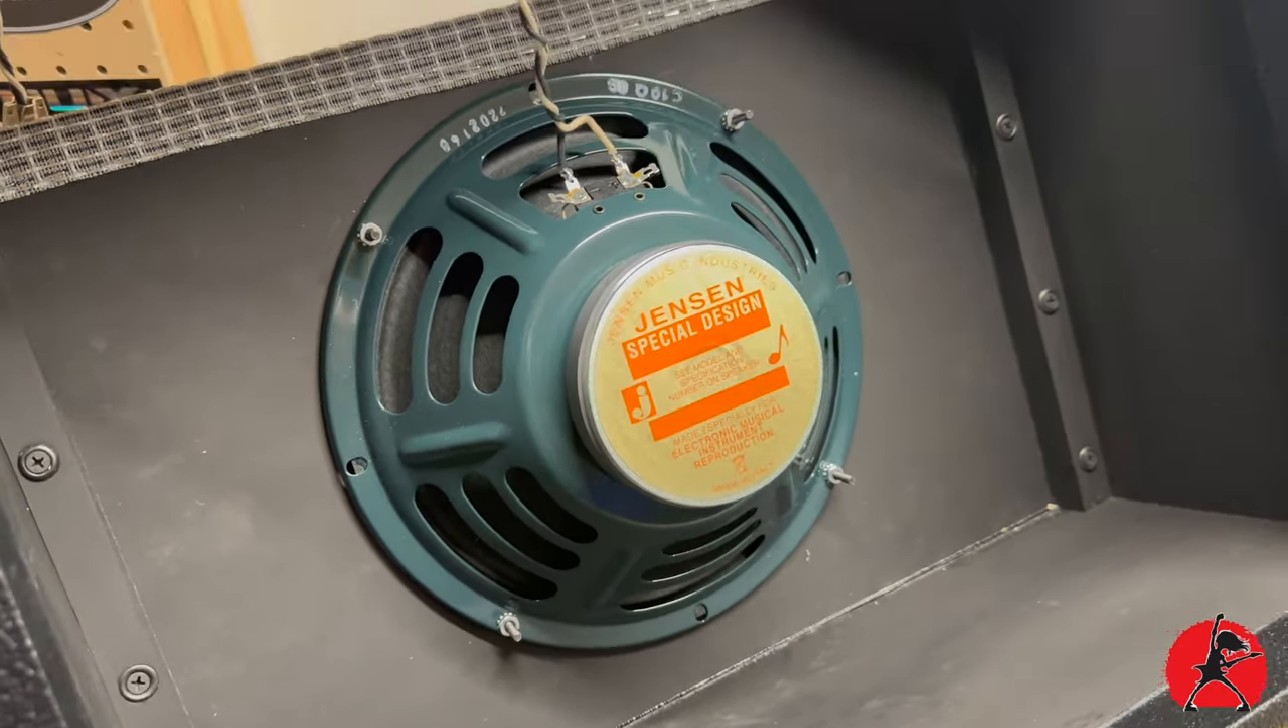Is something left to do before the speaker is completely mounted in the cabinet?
No.